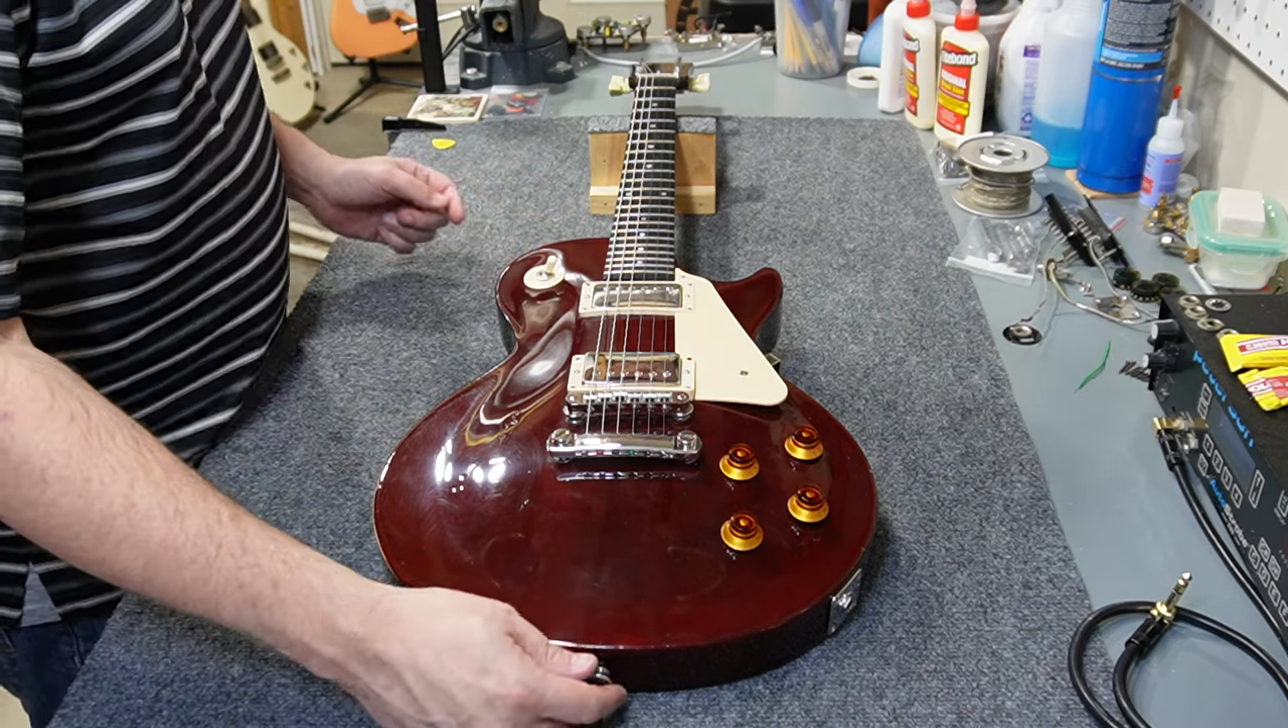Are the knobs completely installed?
Yes.